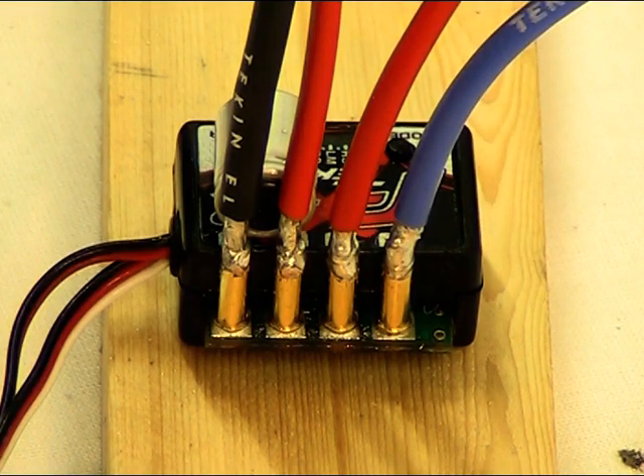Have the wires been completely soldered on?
Yes.